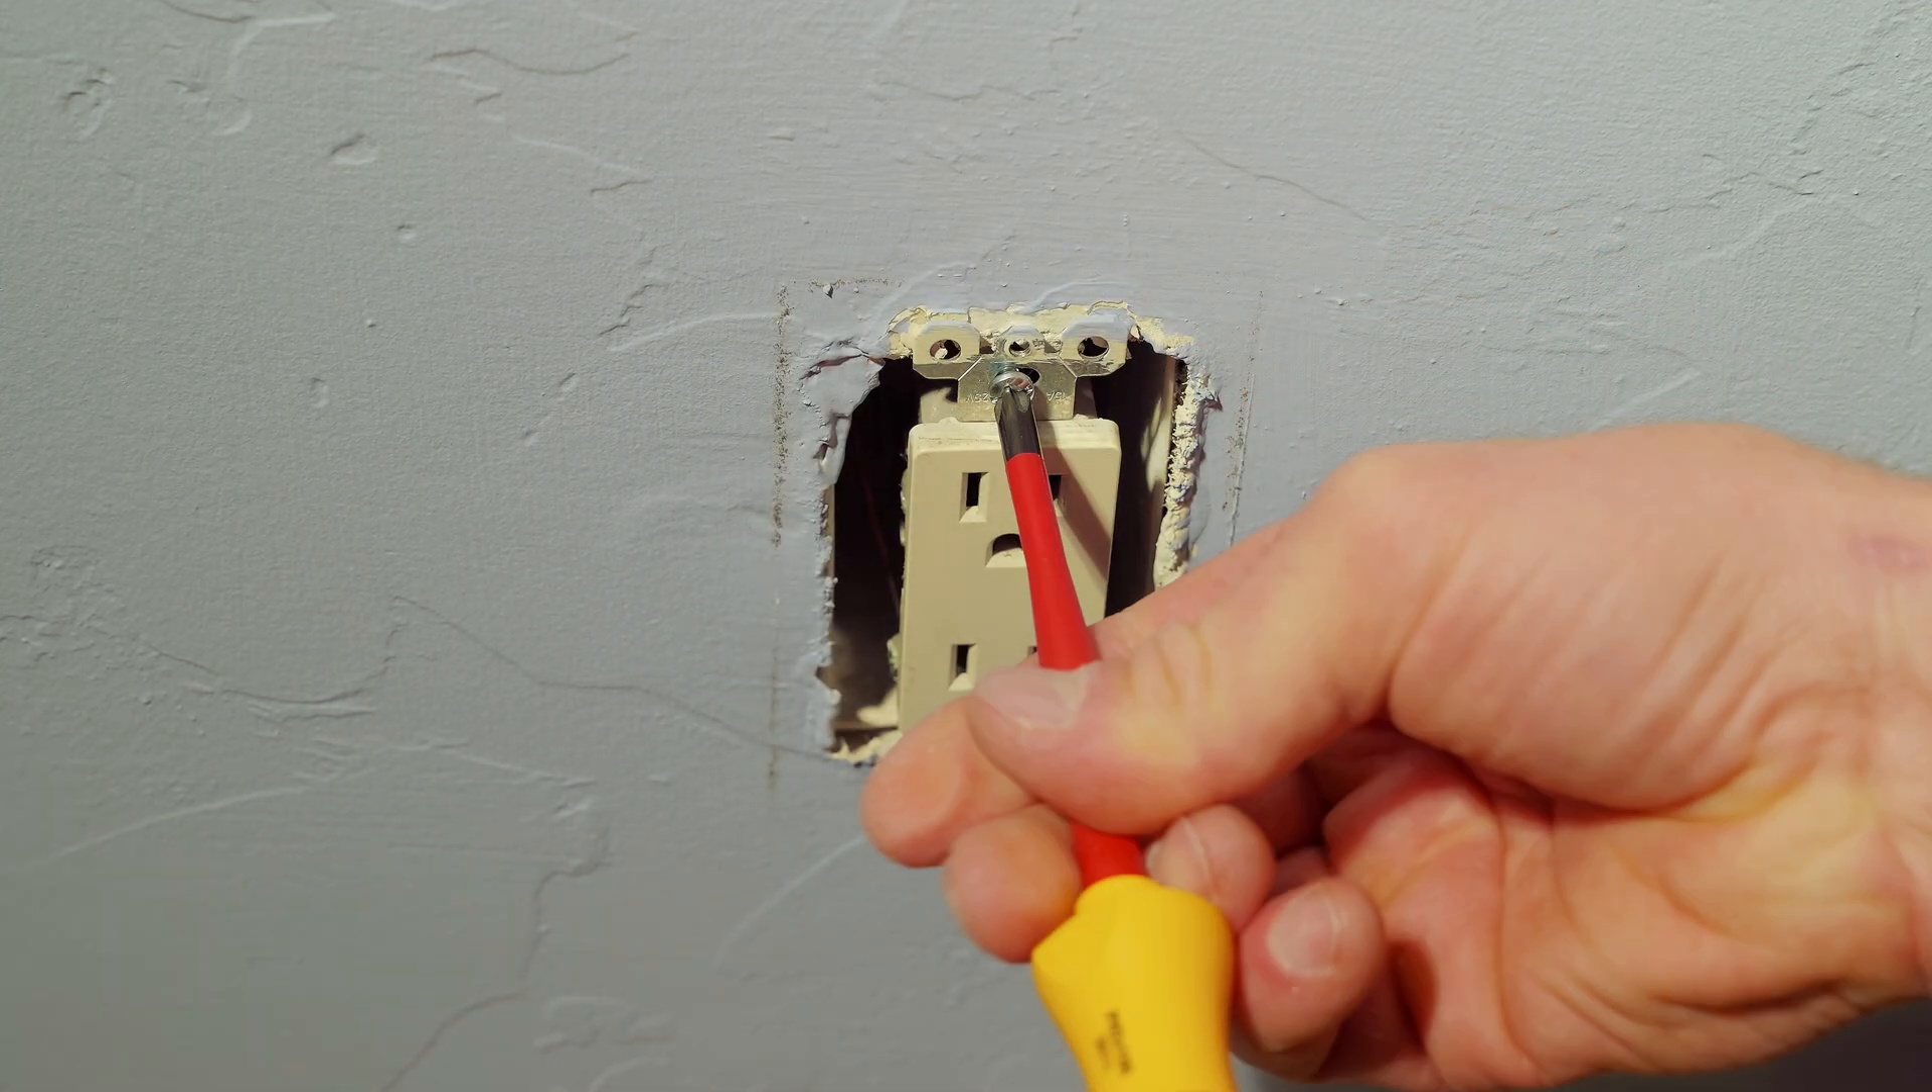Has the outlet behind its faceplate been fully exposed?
Yes.